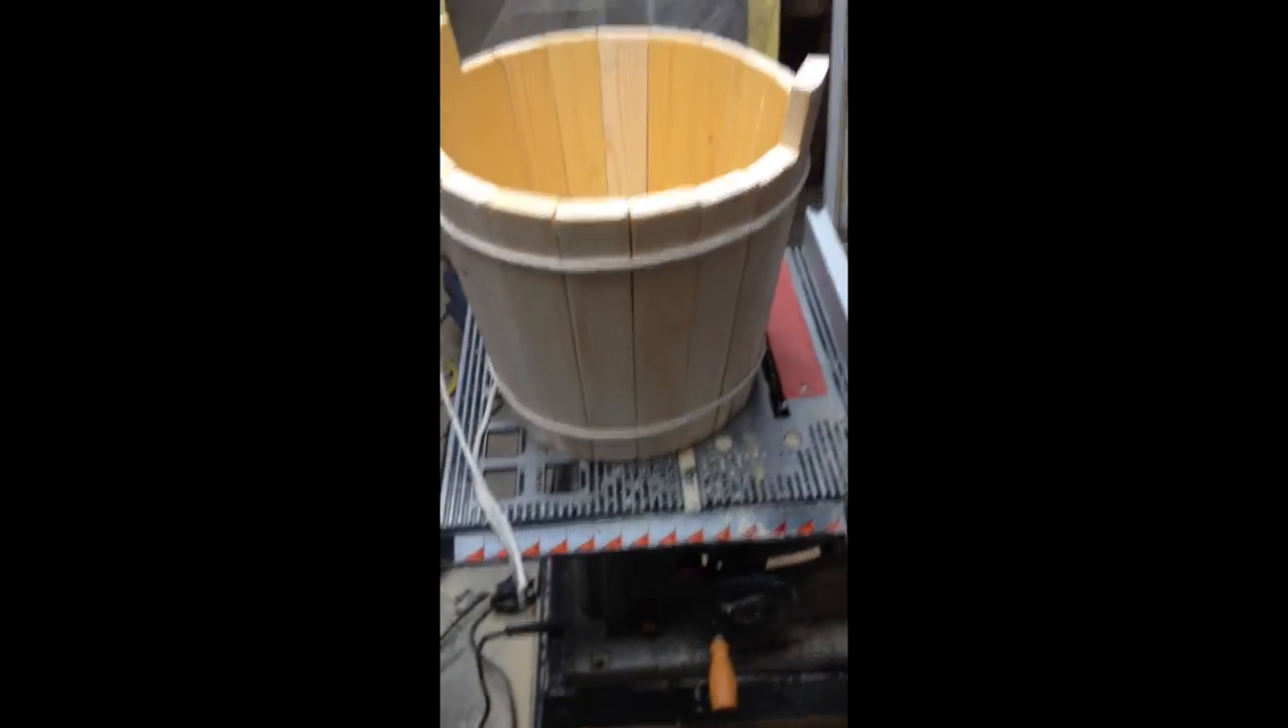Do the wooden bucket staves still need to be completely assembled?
No.